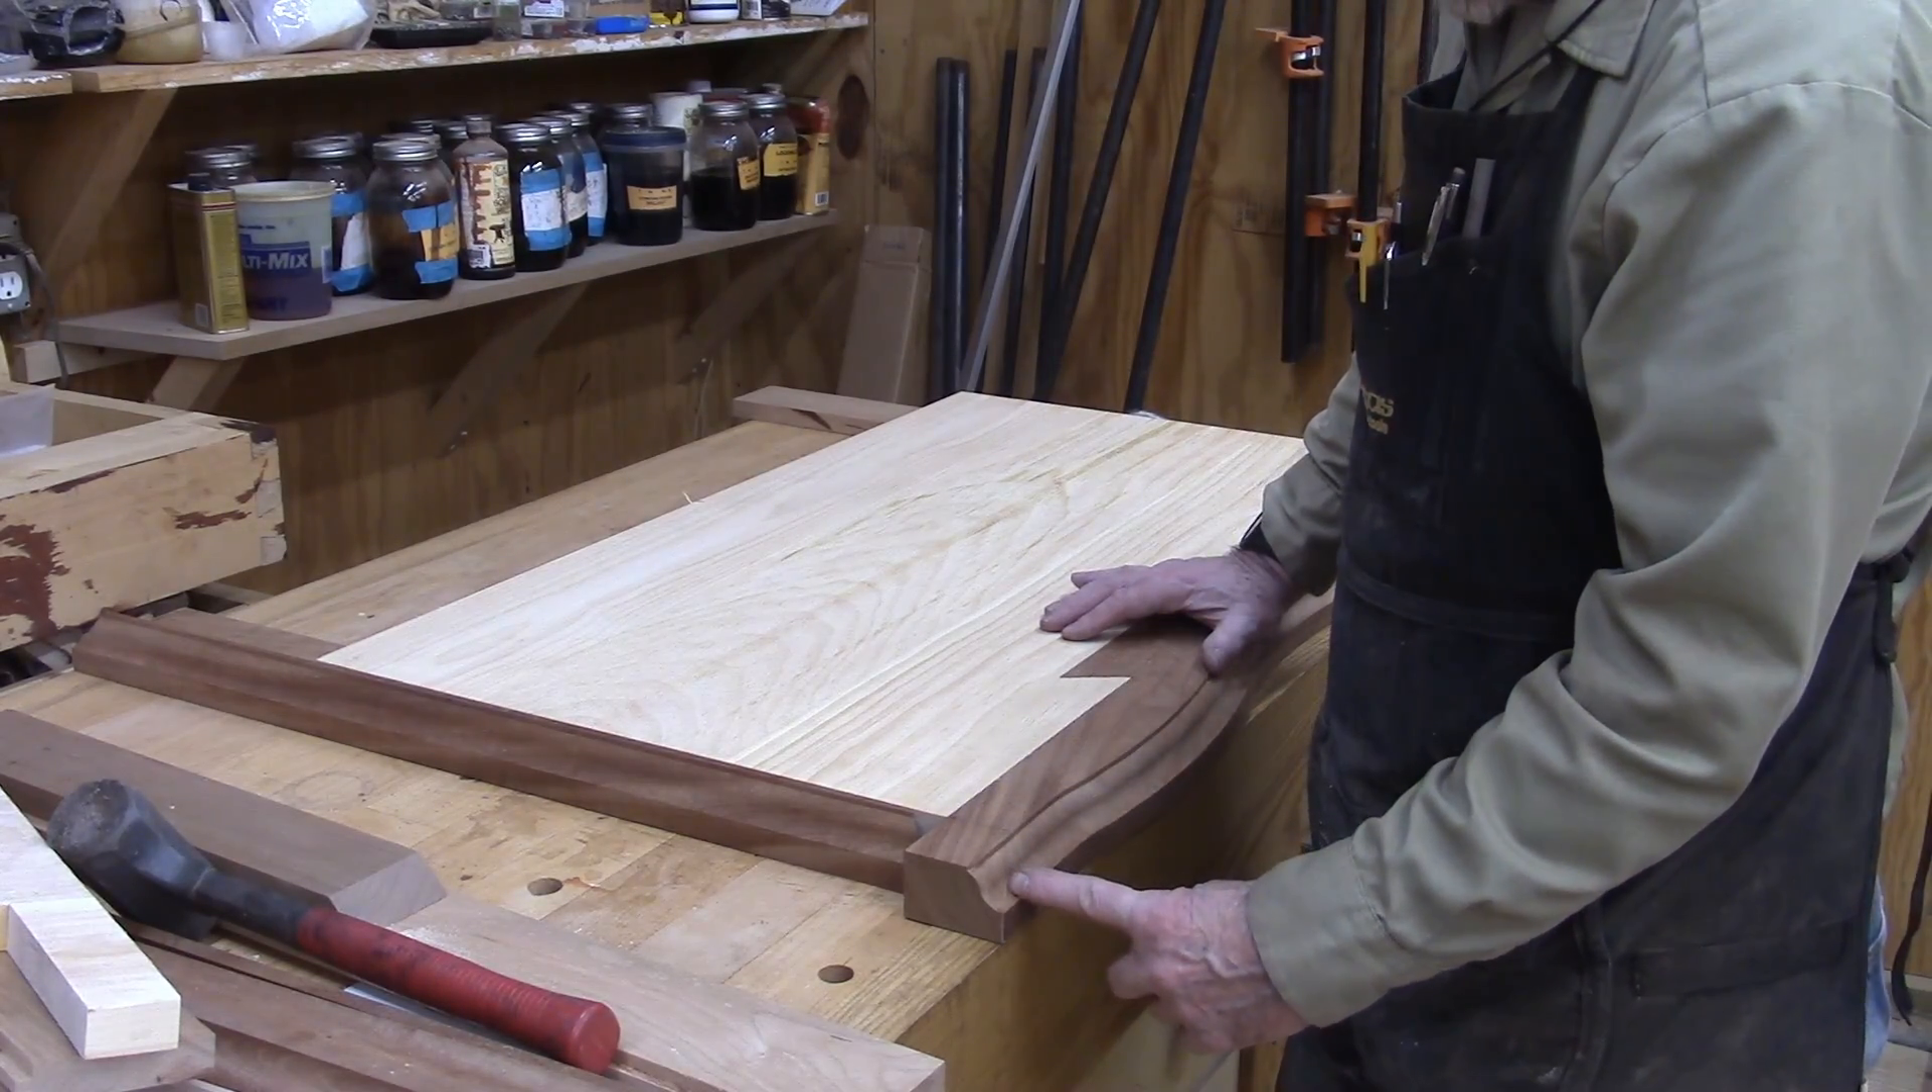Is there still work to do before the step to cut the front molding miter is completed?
Yes.